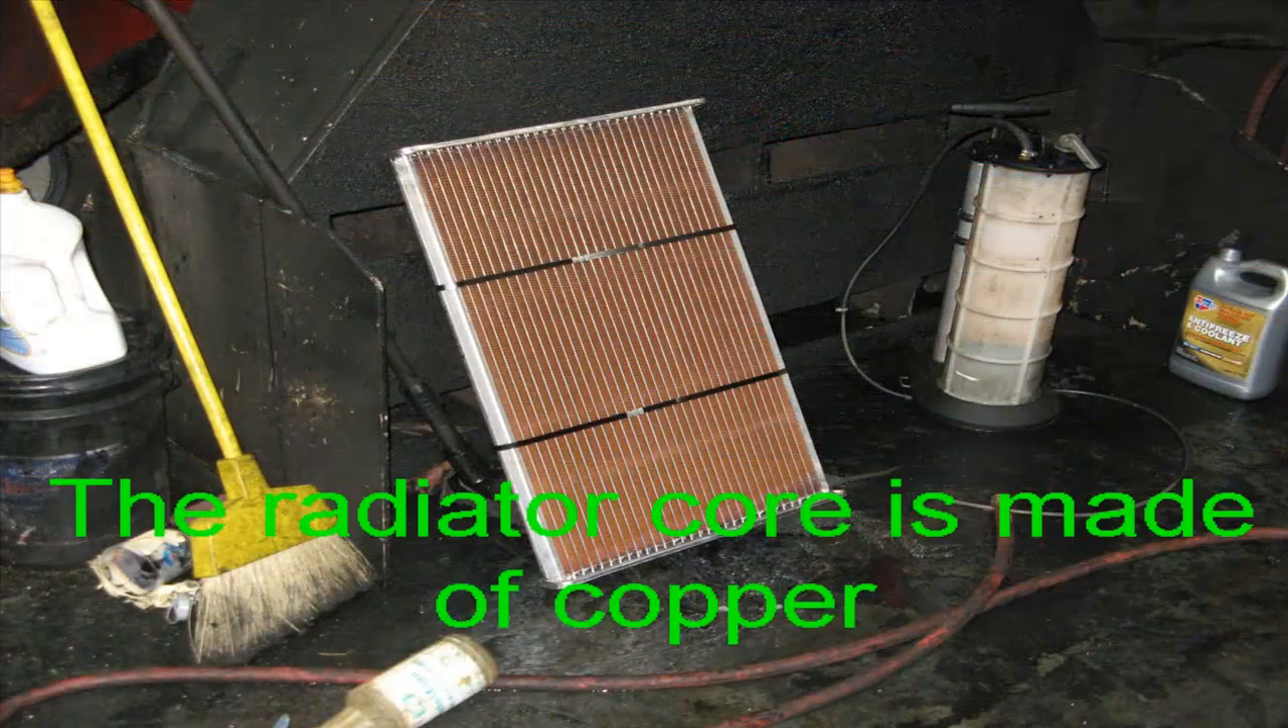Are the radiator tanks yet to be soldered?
Yes.